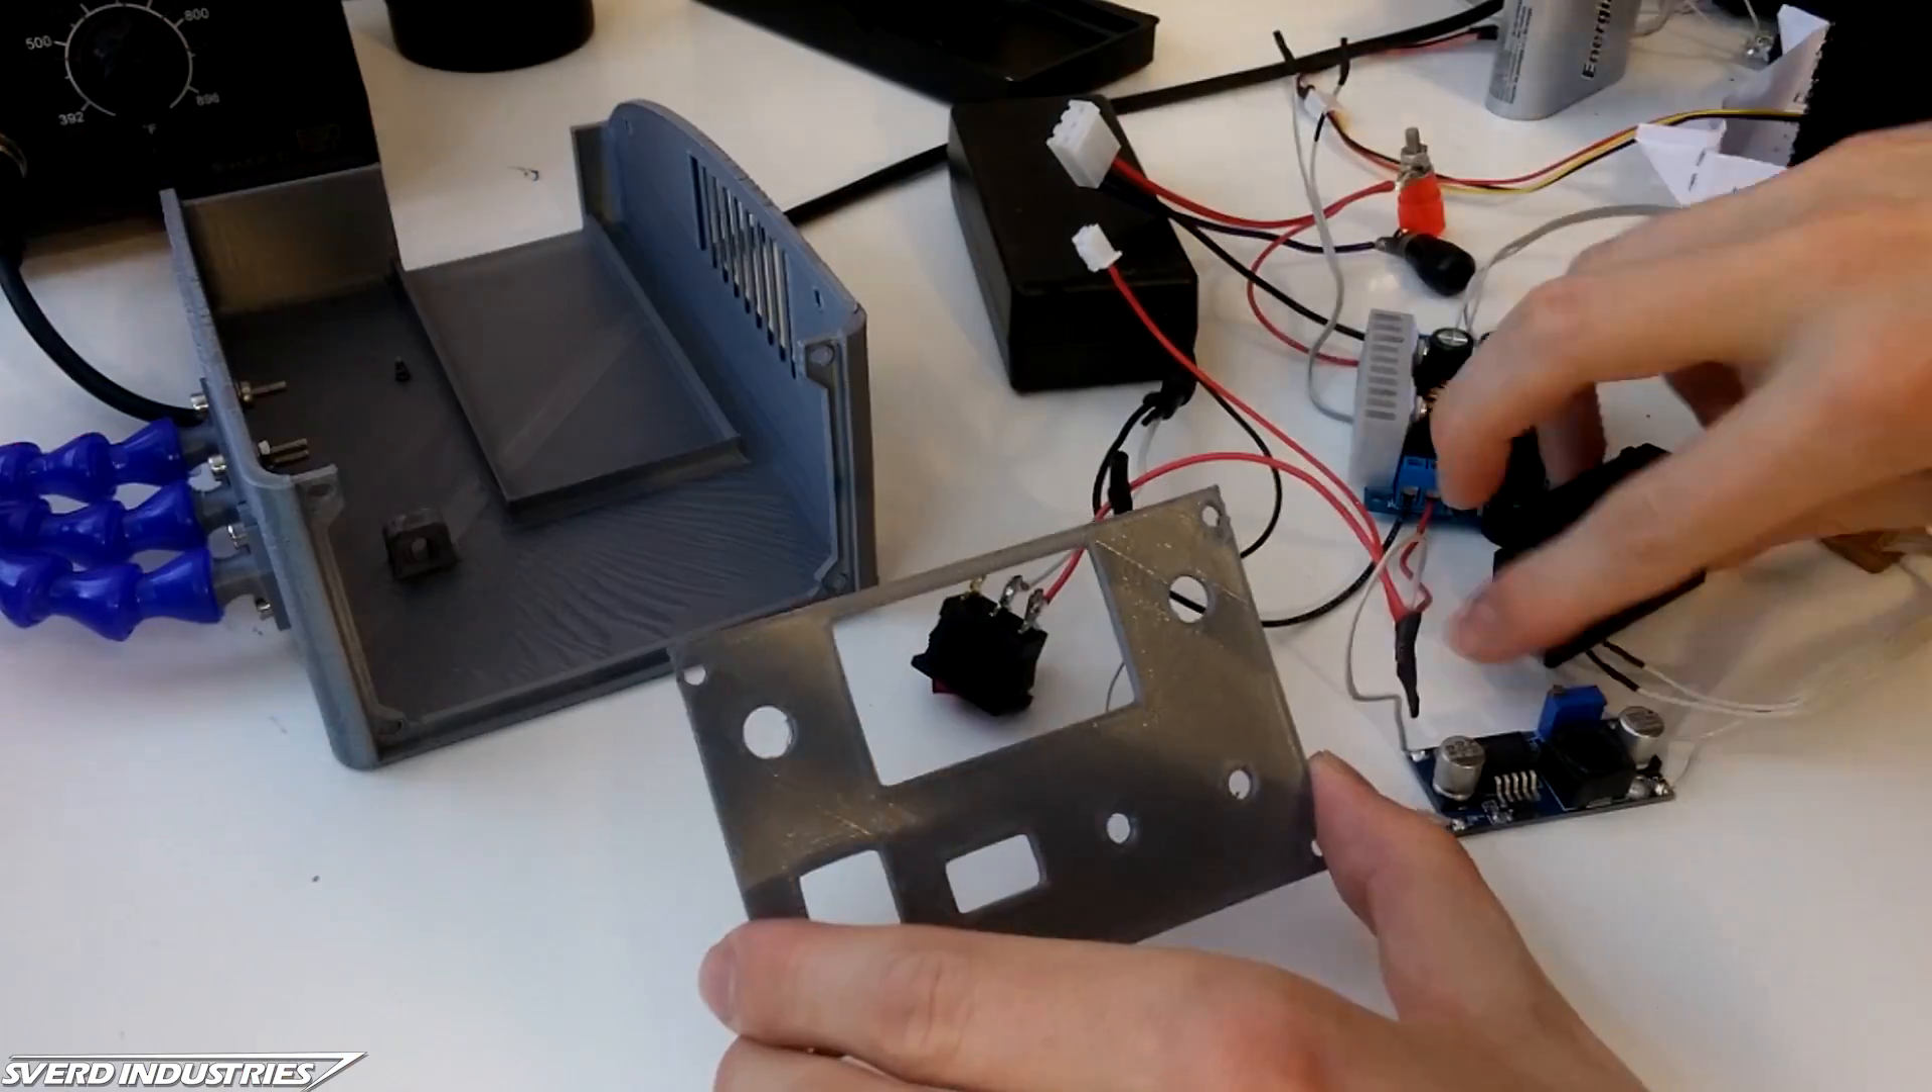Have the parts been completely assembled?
No.